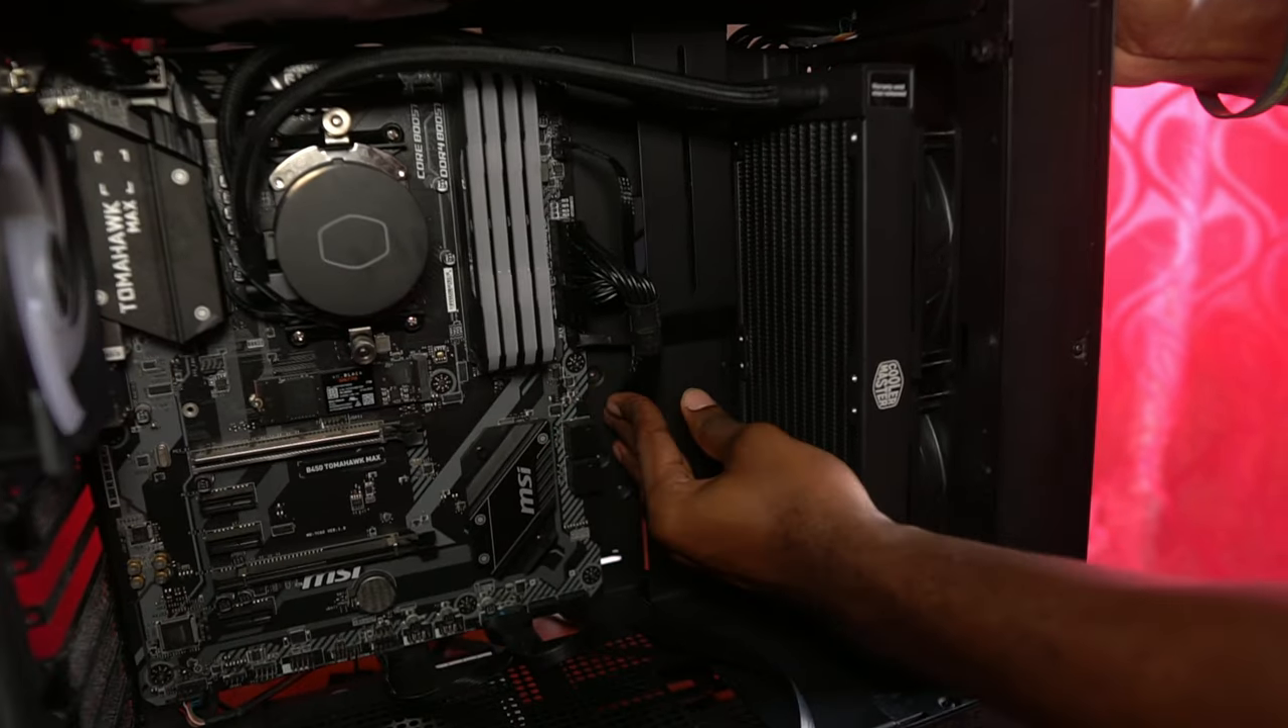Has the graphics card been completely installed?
No.